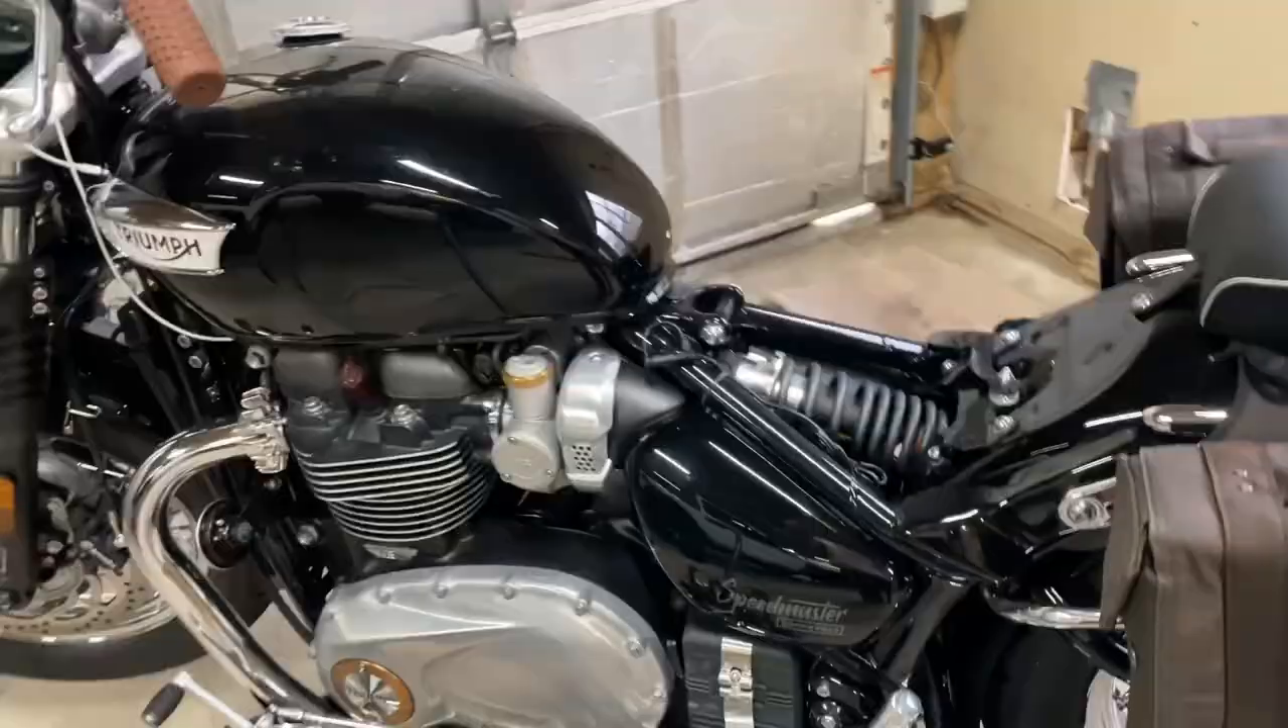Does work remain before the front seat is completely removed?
No.